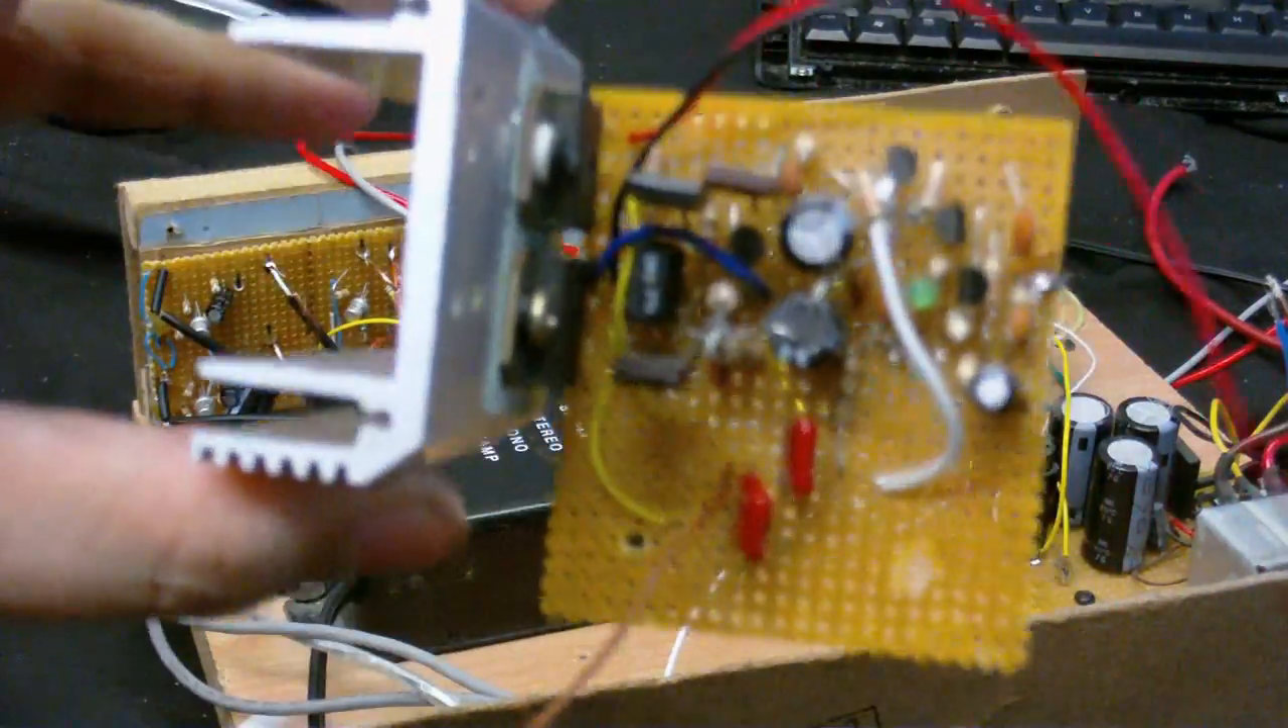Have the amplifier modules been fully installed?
No.